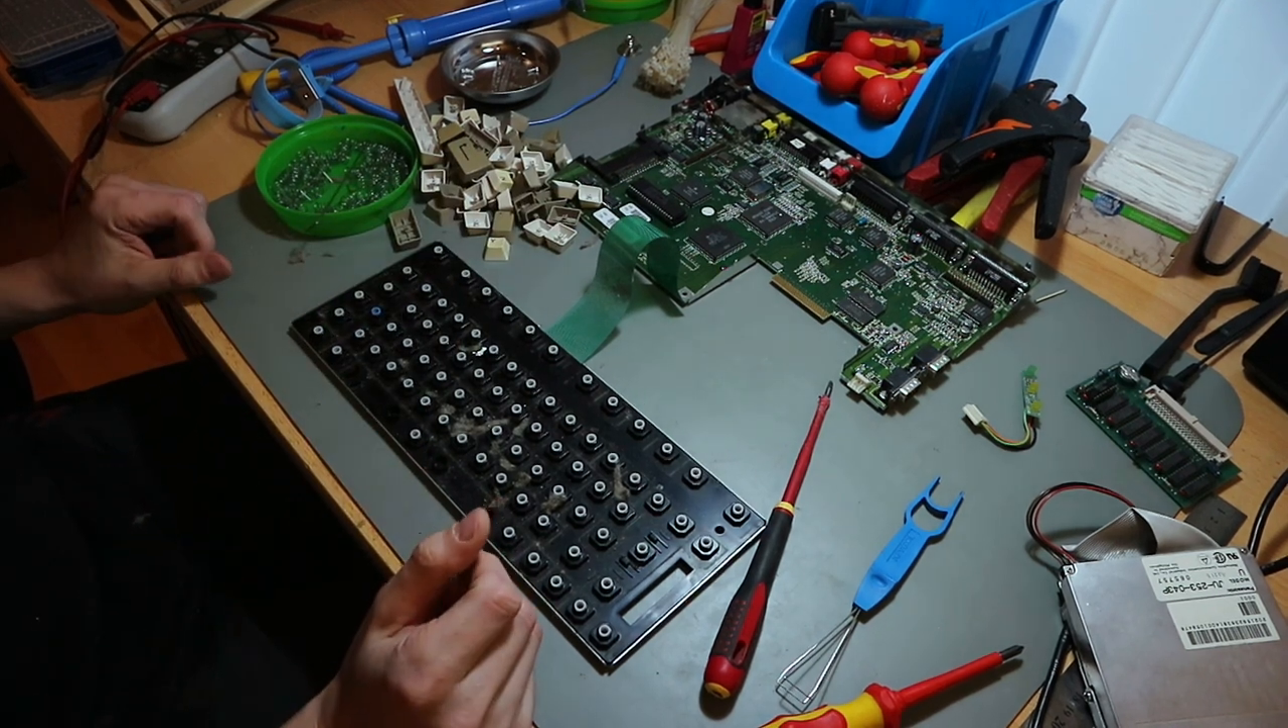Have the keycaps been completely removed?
Yes.